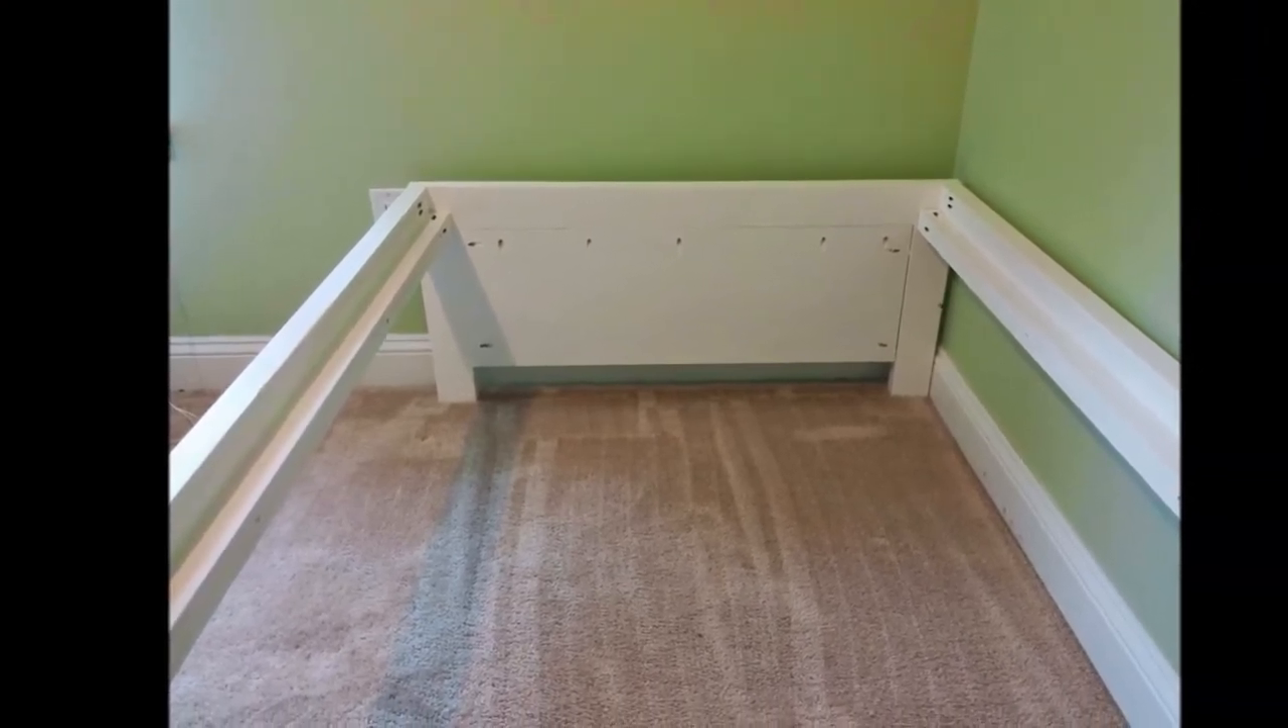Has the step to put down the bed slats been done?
No.